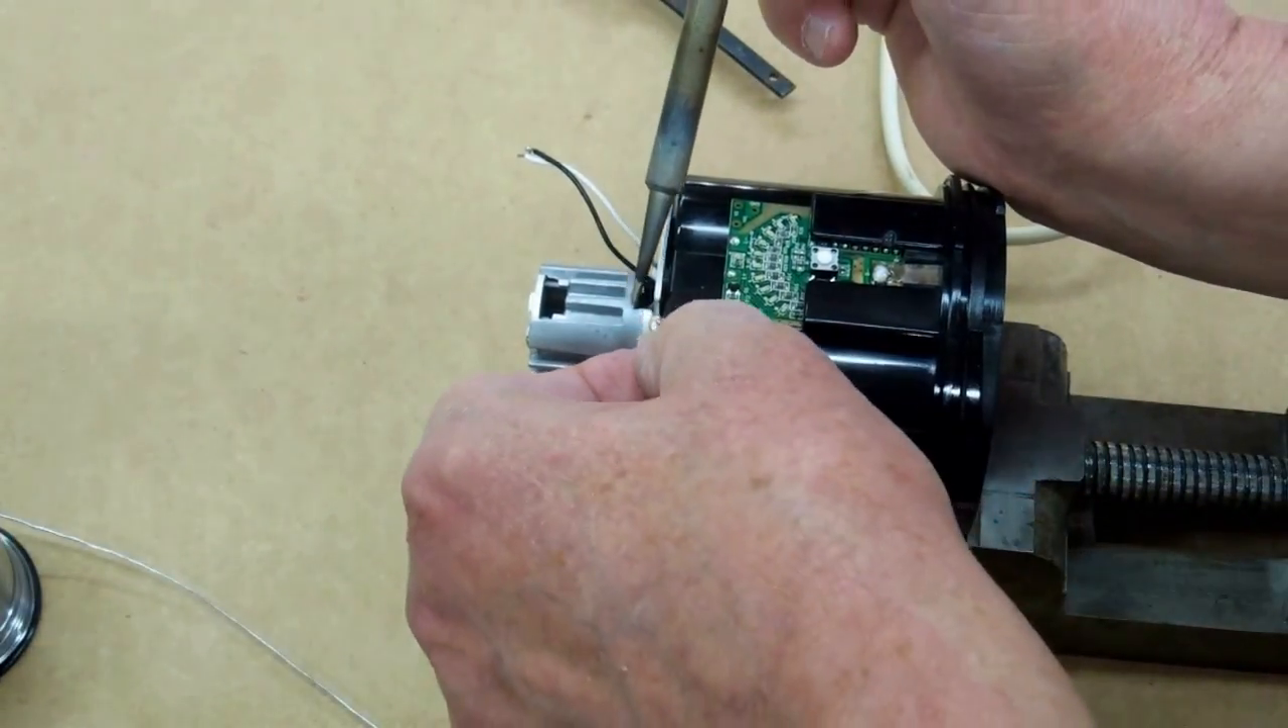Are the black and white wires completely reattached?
No.